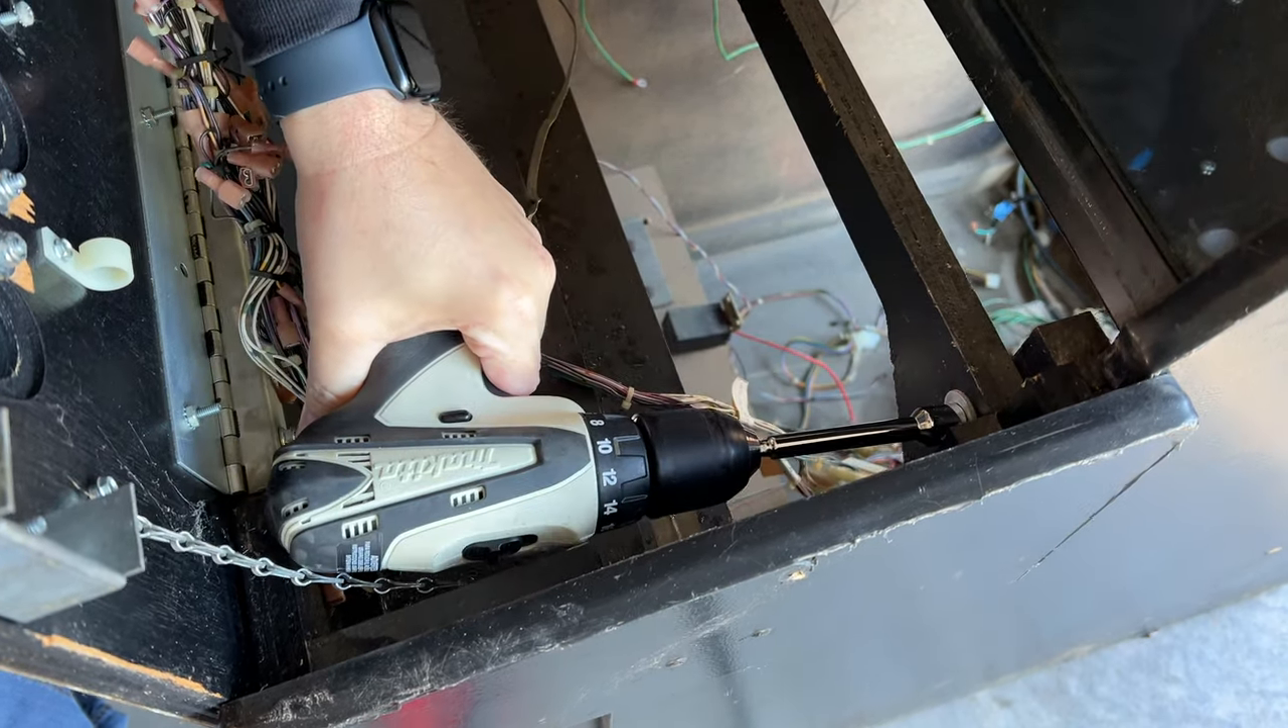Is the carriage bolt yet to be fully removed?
Yes.